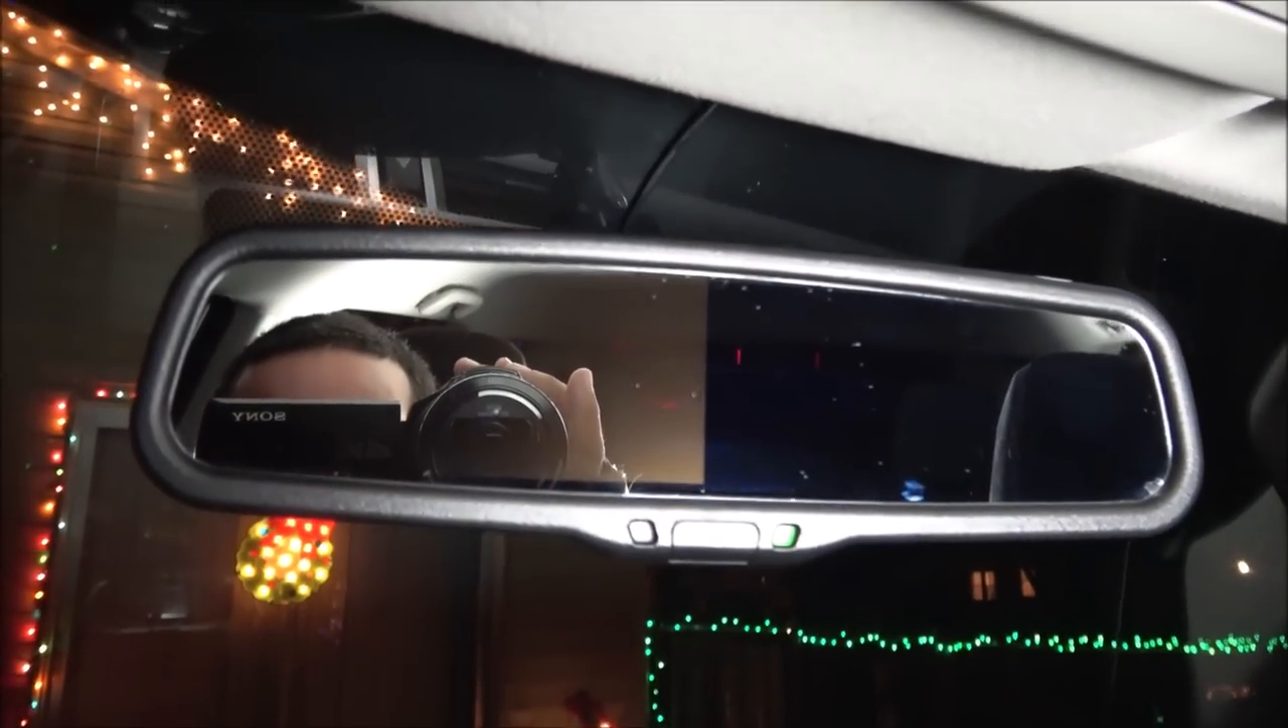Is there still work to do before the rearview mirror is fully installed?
No.